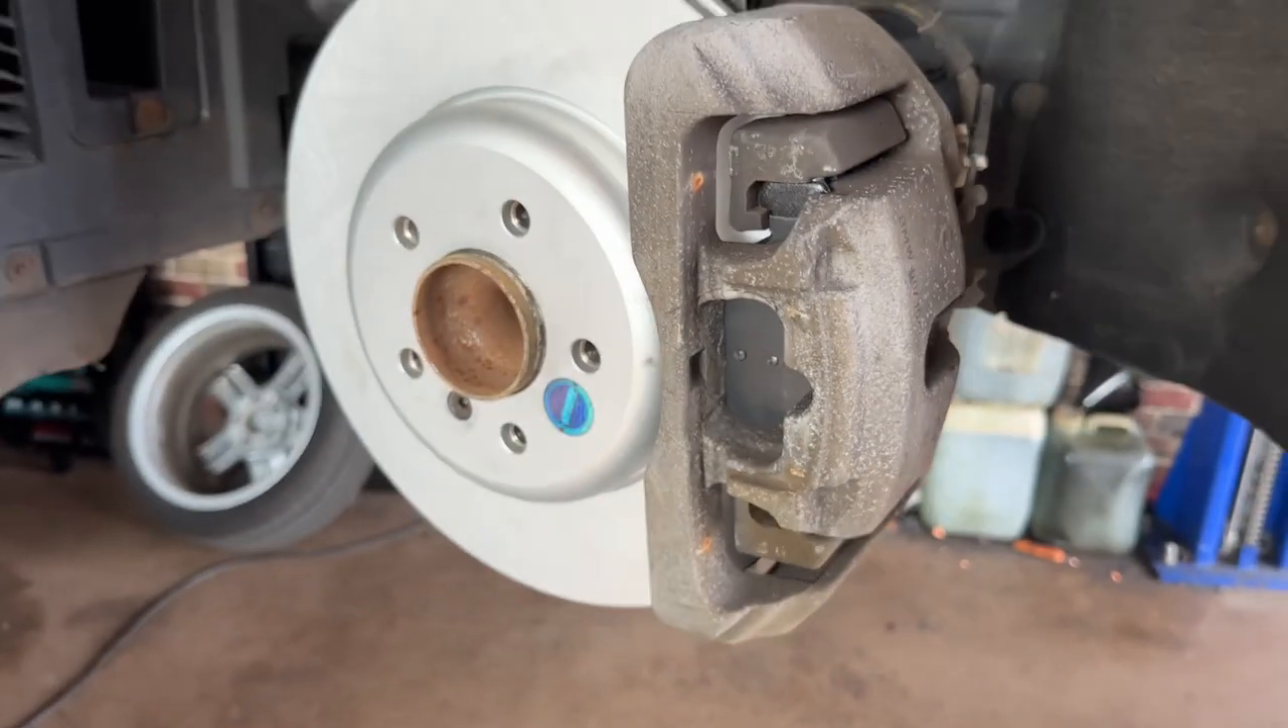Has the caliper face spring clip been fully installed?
No.